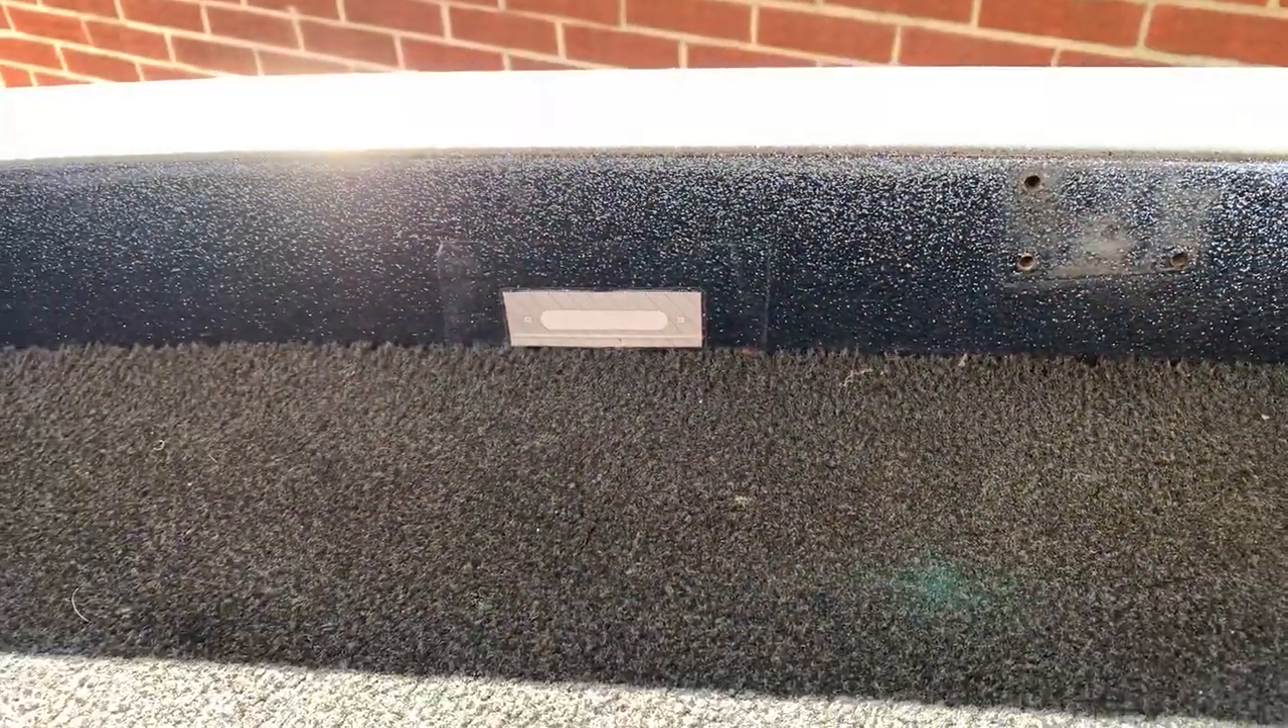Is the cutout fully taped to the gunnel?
Yes.